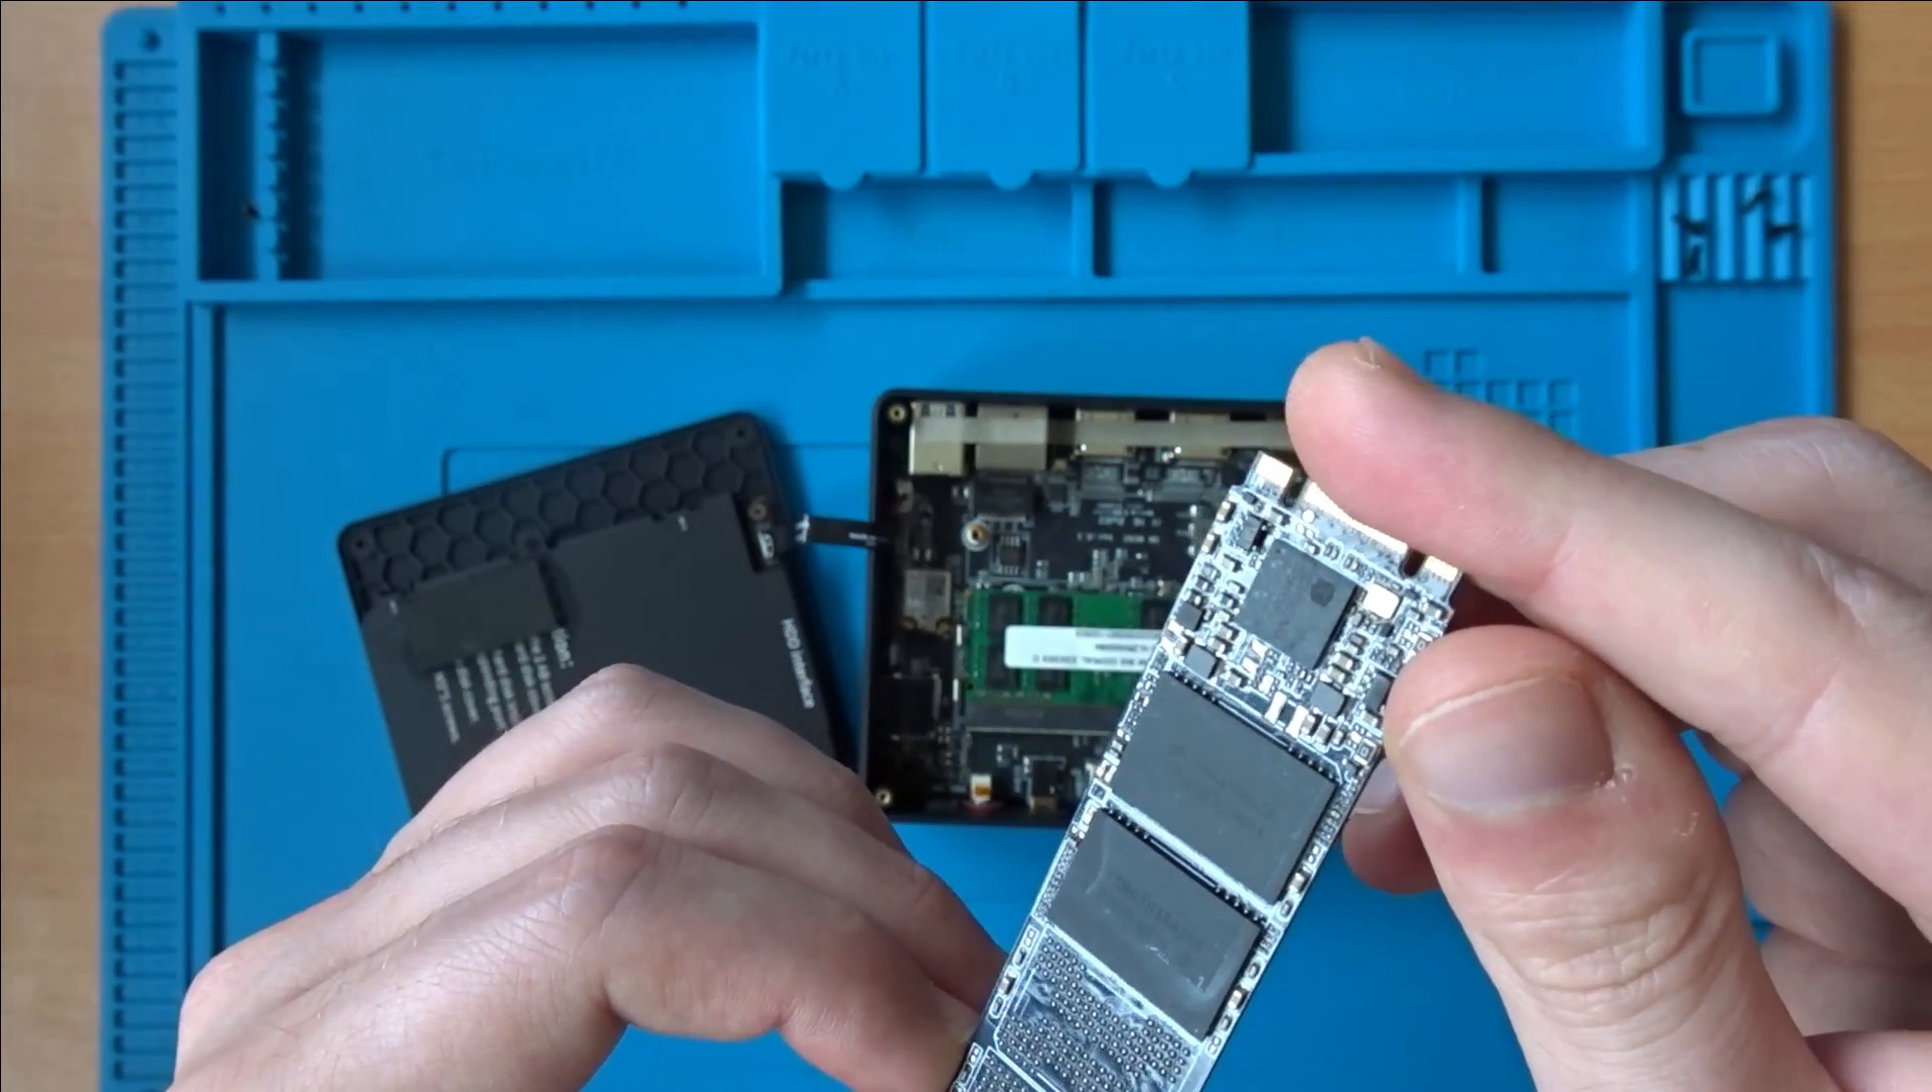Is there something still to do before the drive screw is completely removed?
No.